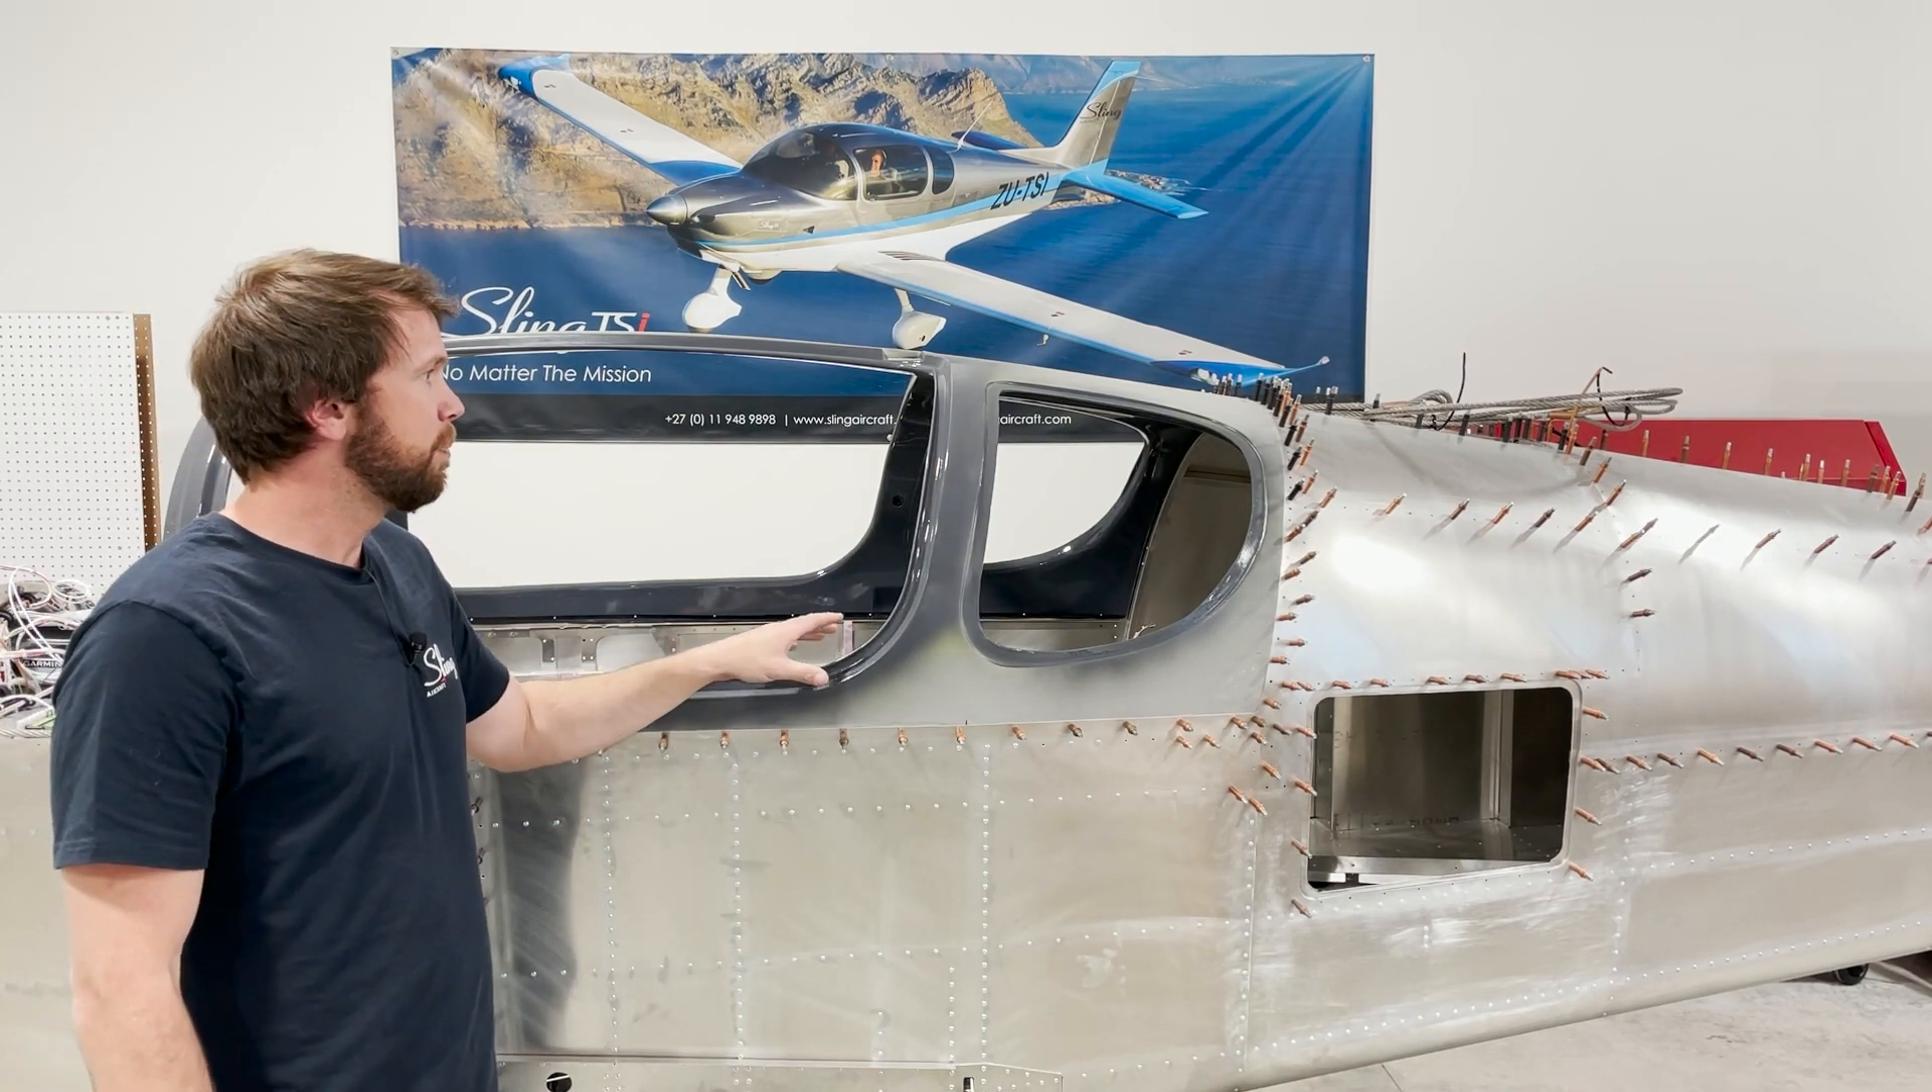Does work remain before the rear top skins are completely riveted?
Yes.